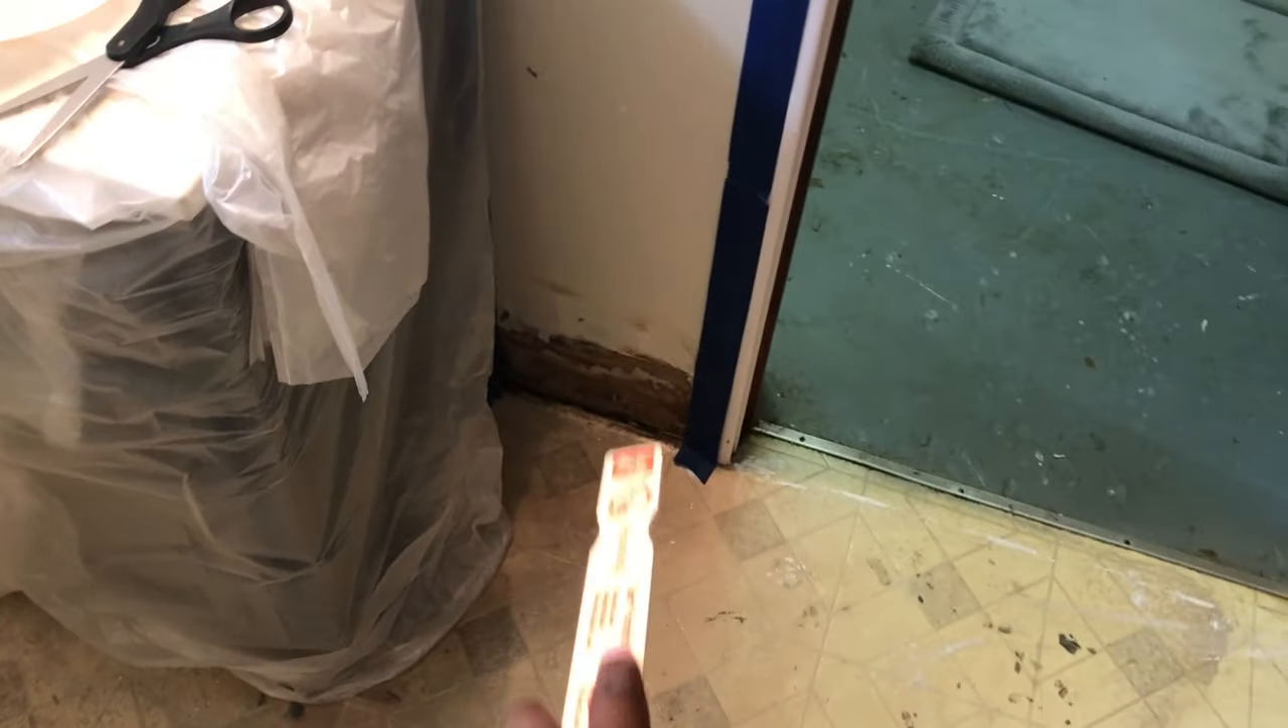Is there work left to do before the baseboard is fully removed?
No.